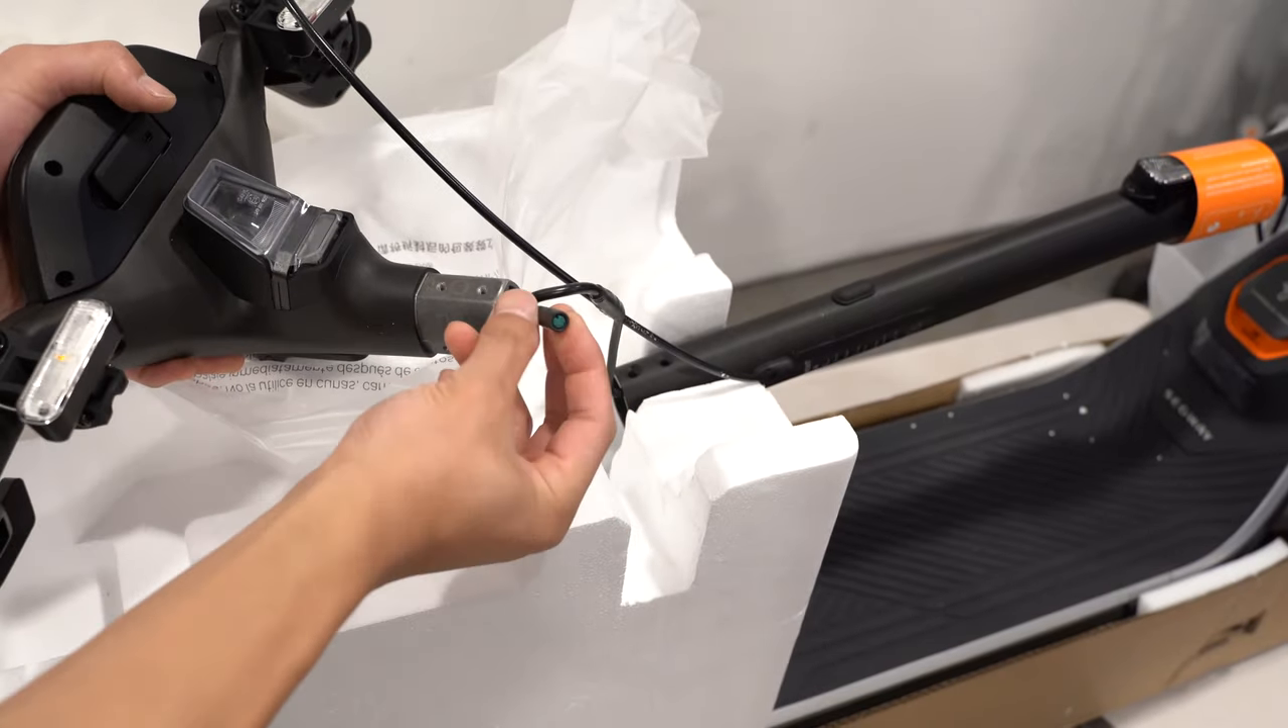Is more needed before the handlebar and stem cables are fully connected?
Yes.